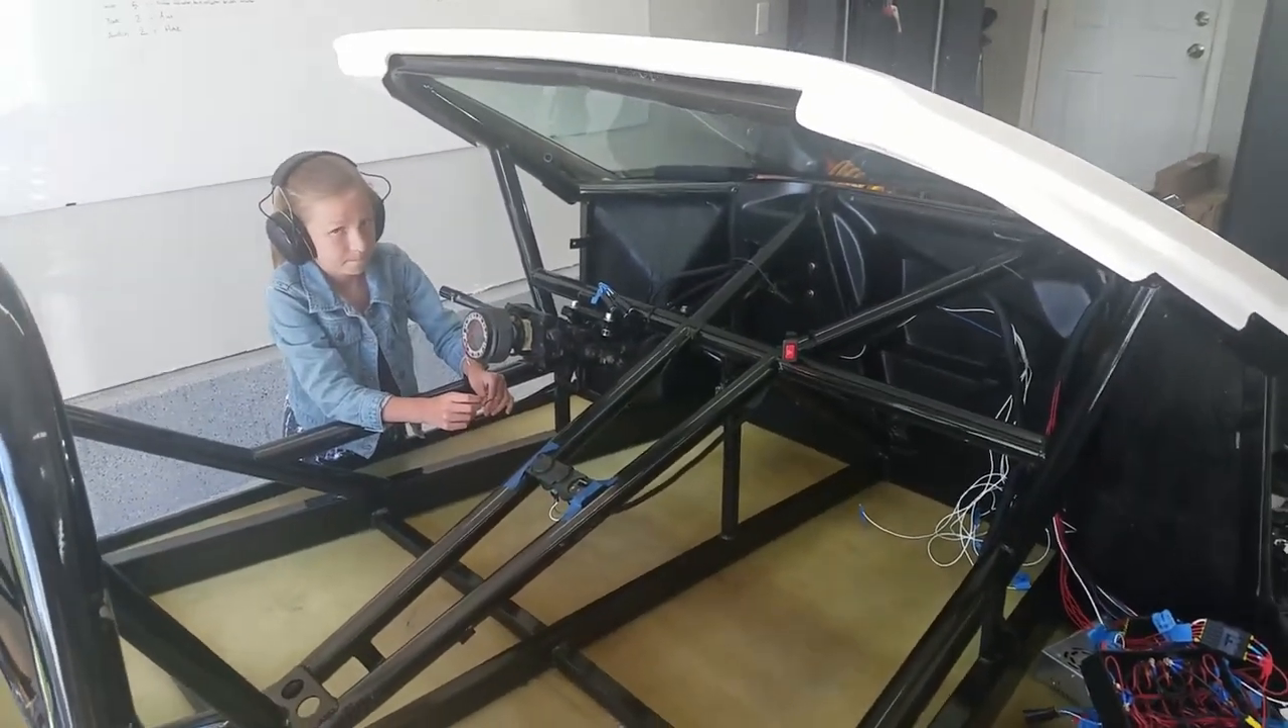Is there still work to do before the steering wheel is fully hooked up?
Yes.